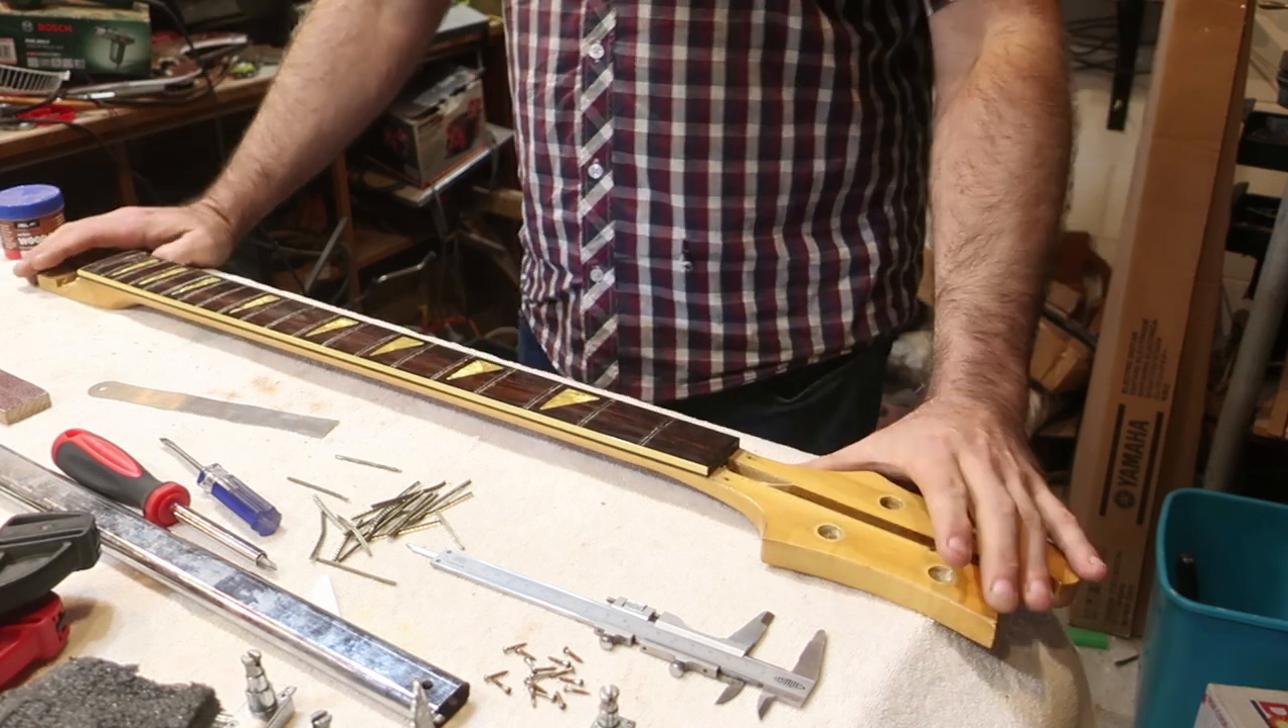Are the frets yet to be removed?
No.